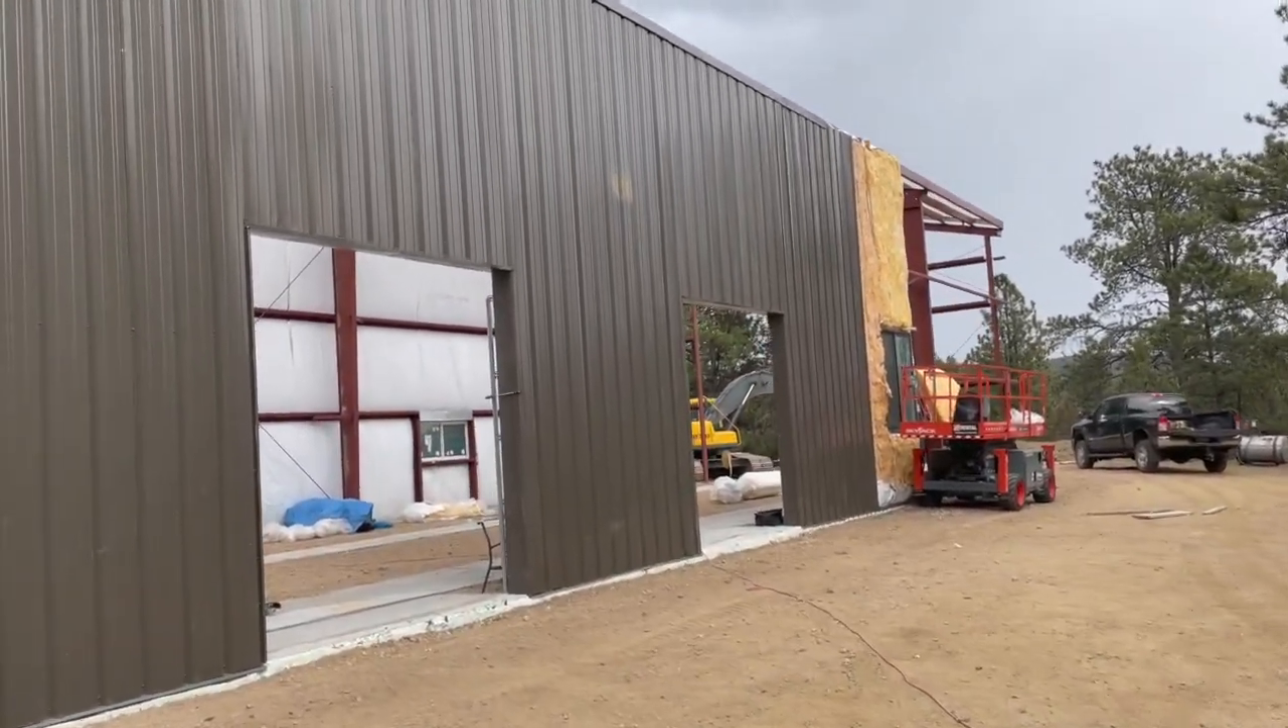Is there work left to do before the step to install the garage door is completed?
Yes.